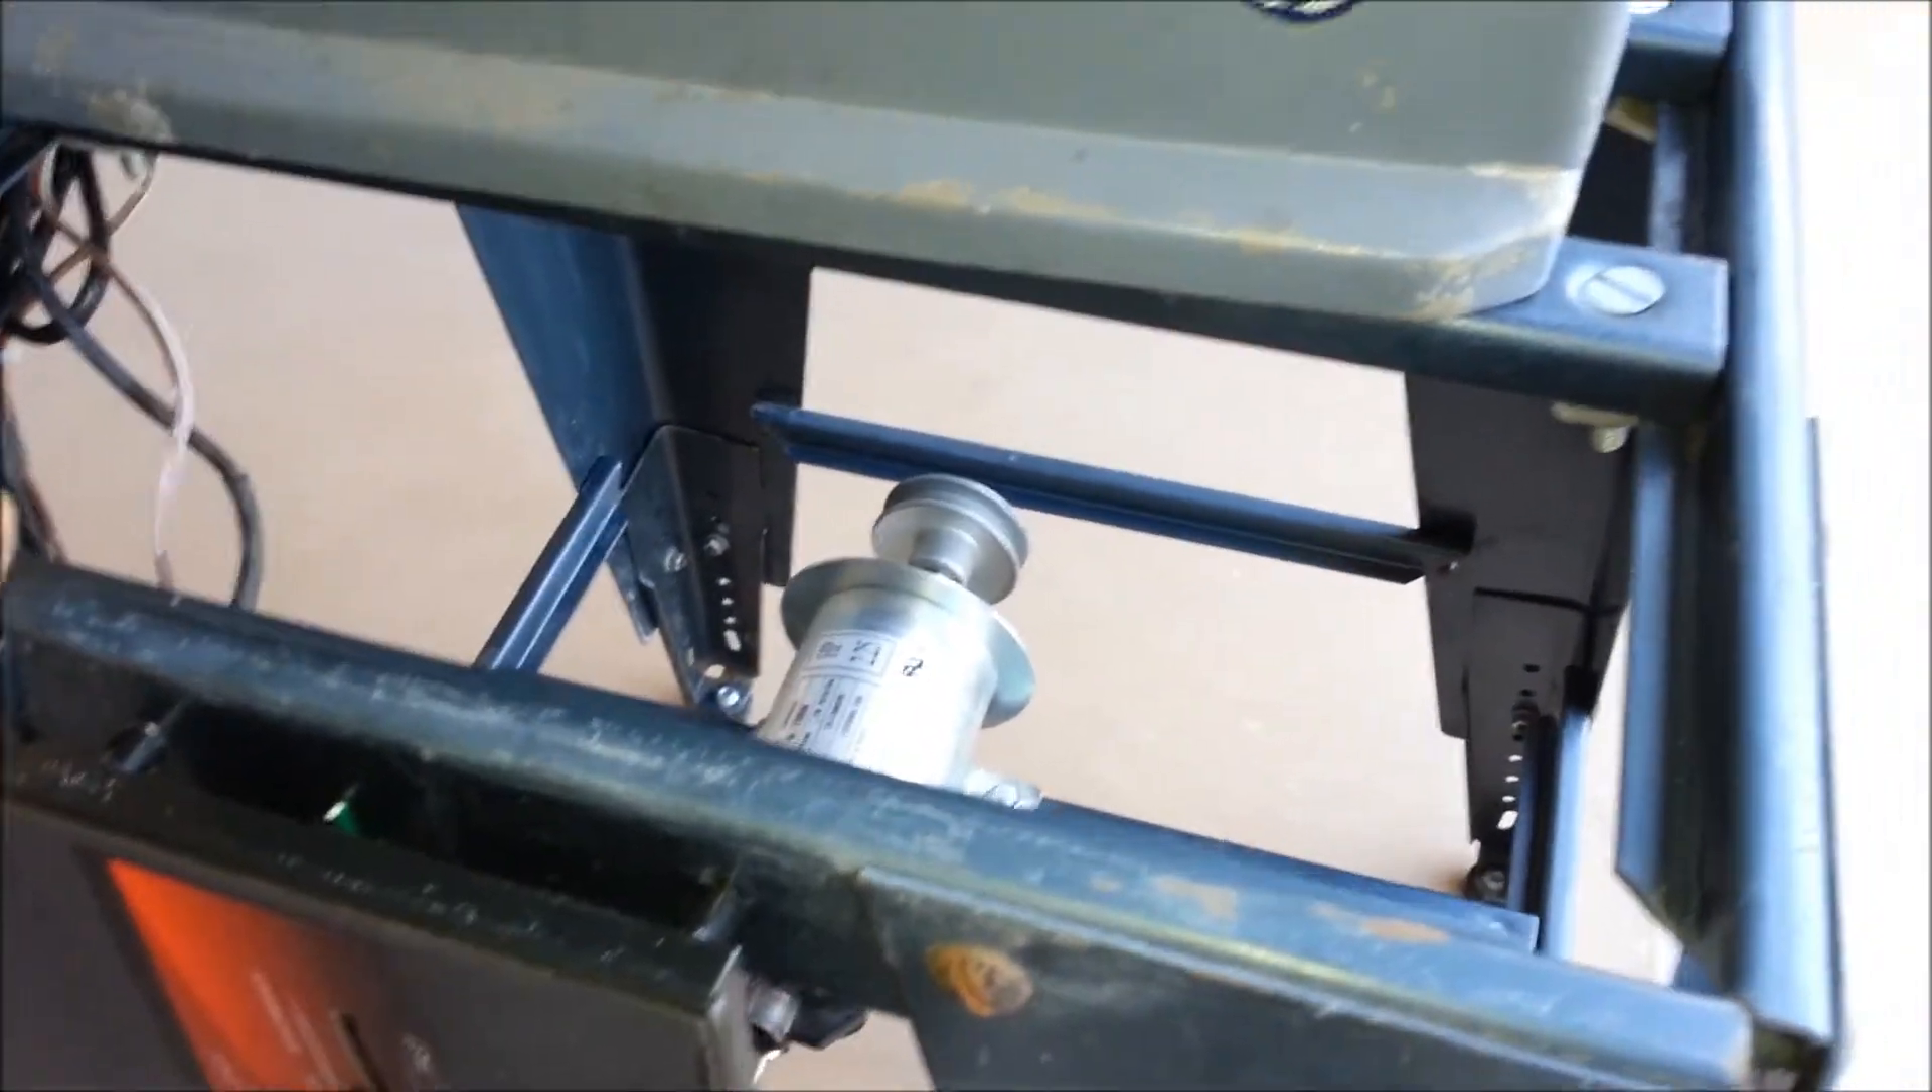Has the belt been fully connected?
No.